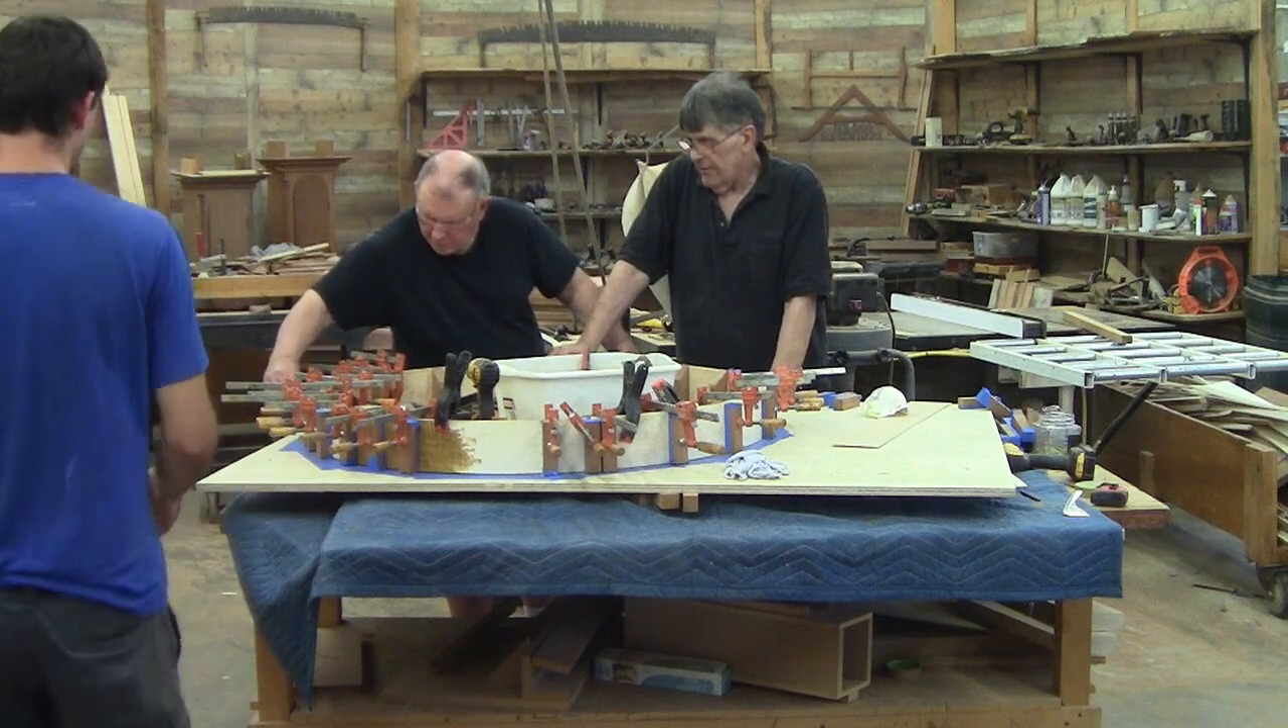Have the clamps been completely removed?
No.